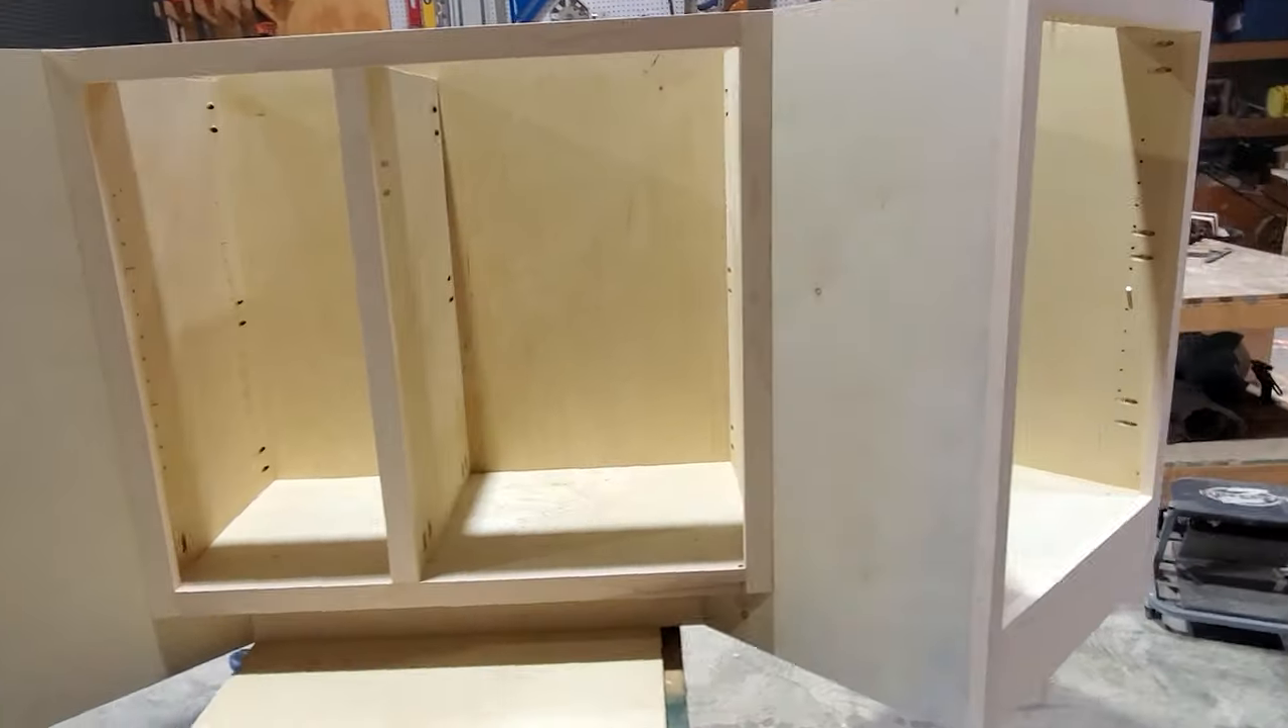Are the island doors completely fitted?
No.